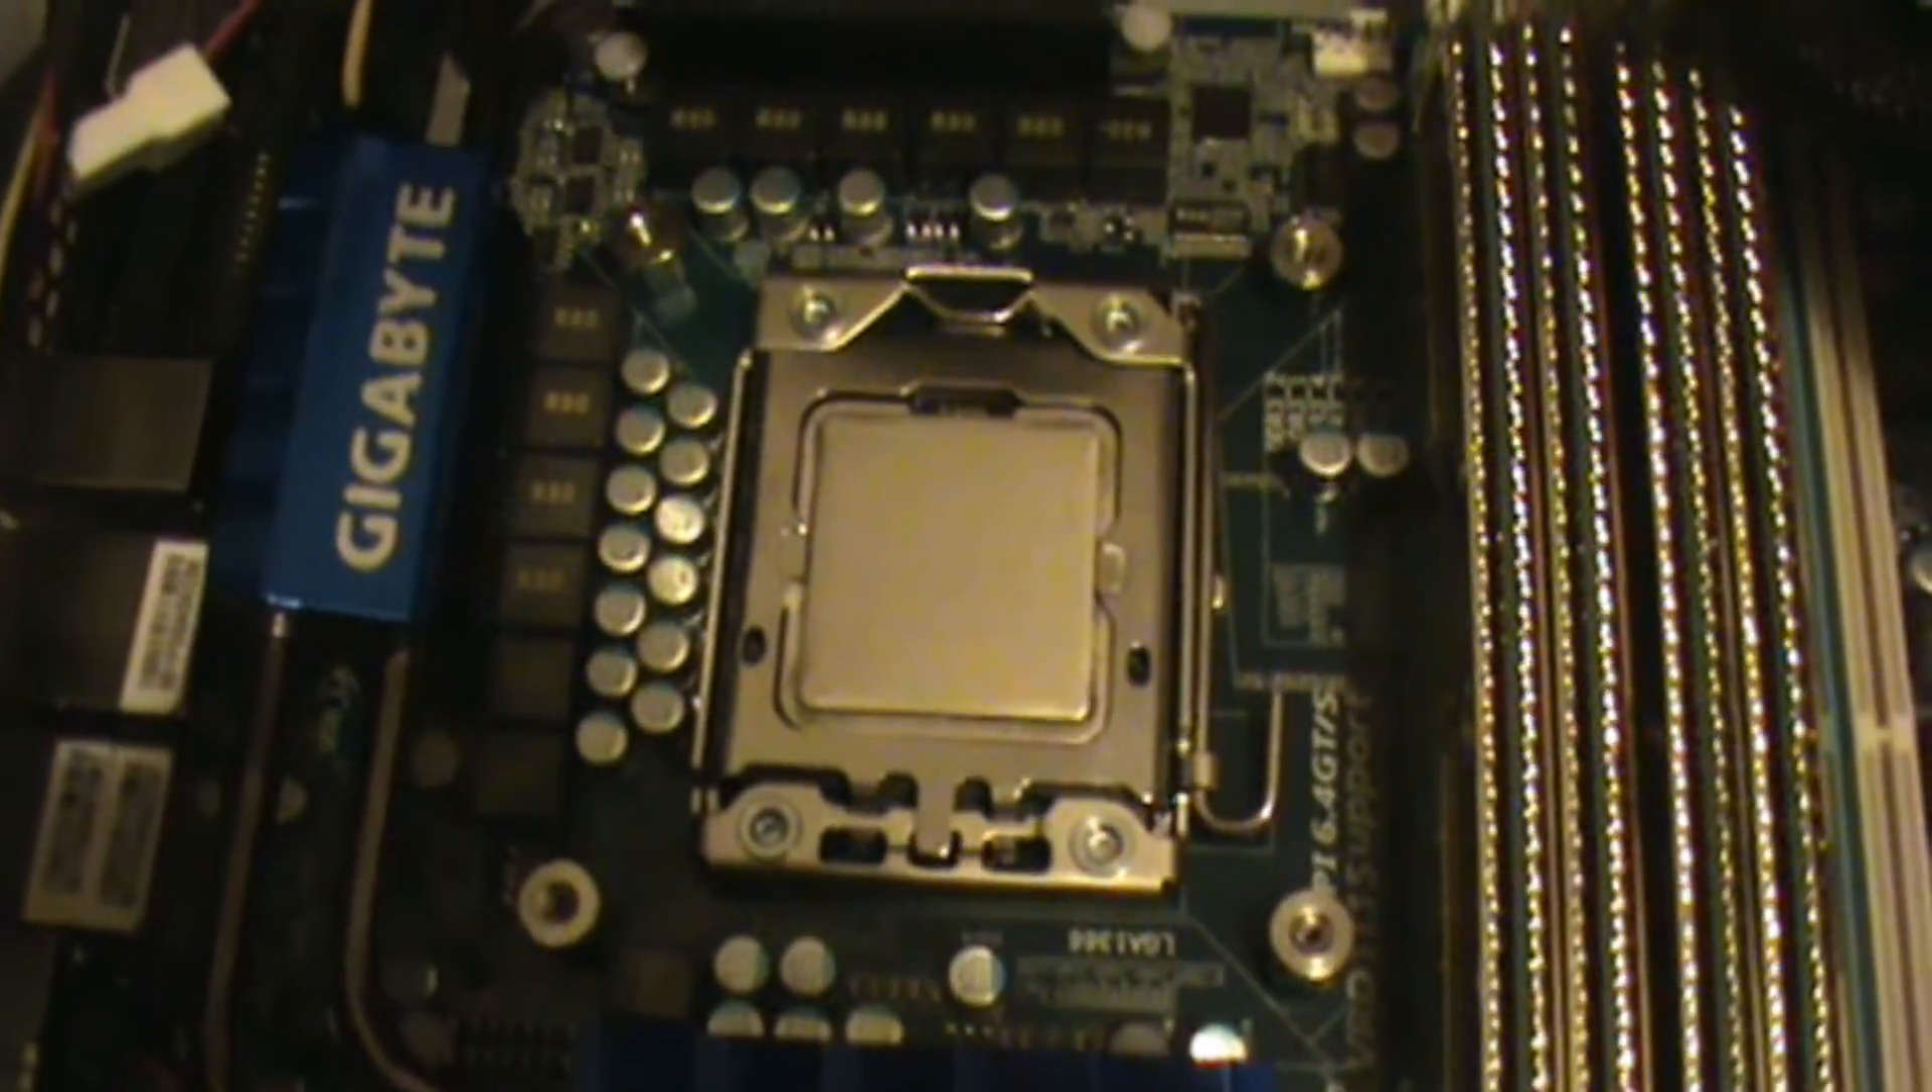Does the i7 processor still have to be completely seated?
No.